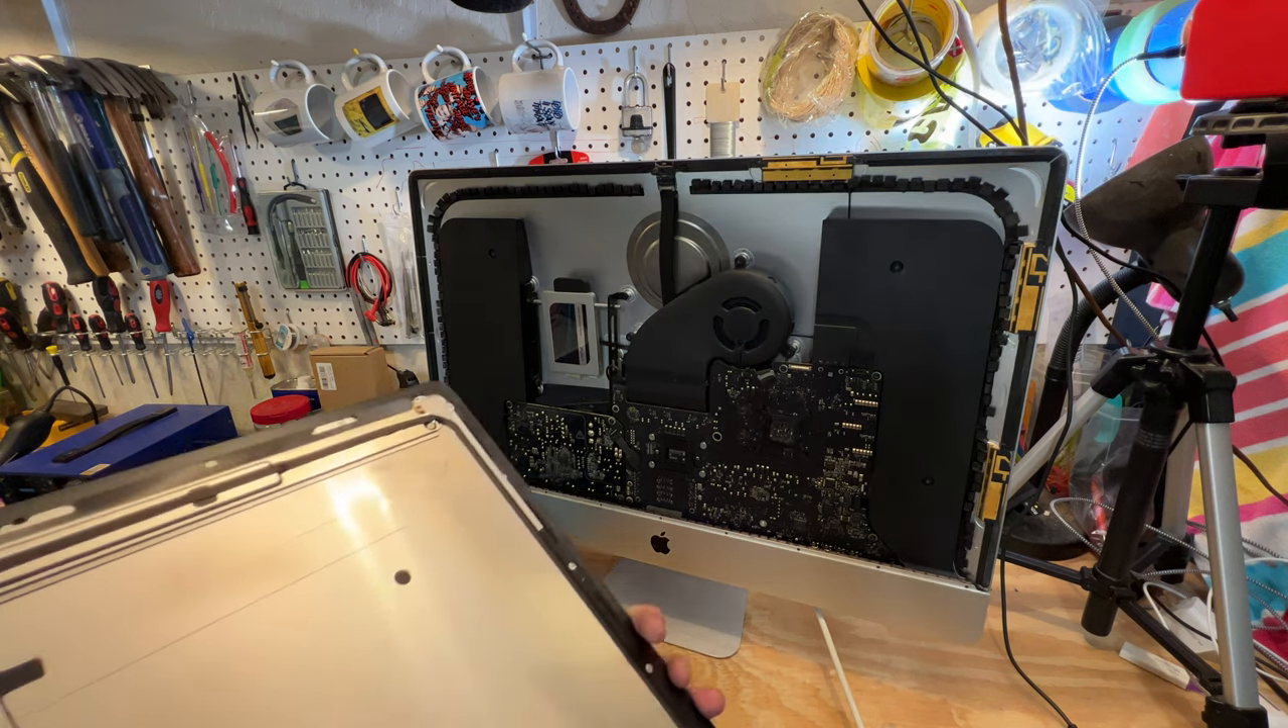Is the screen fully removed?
Yes.